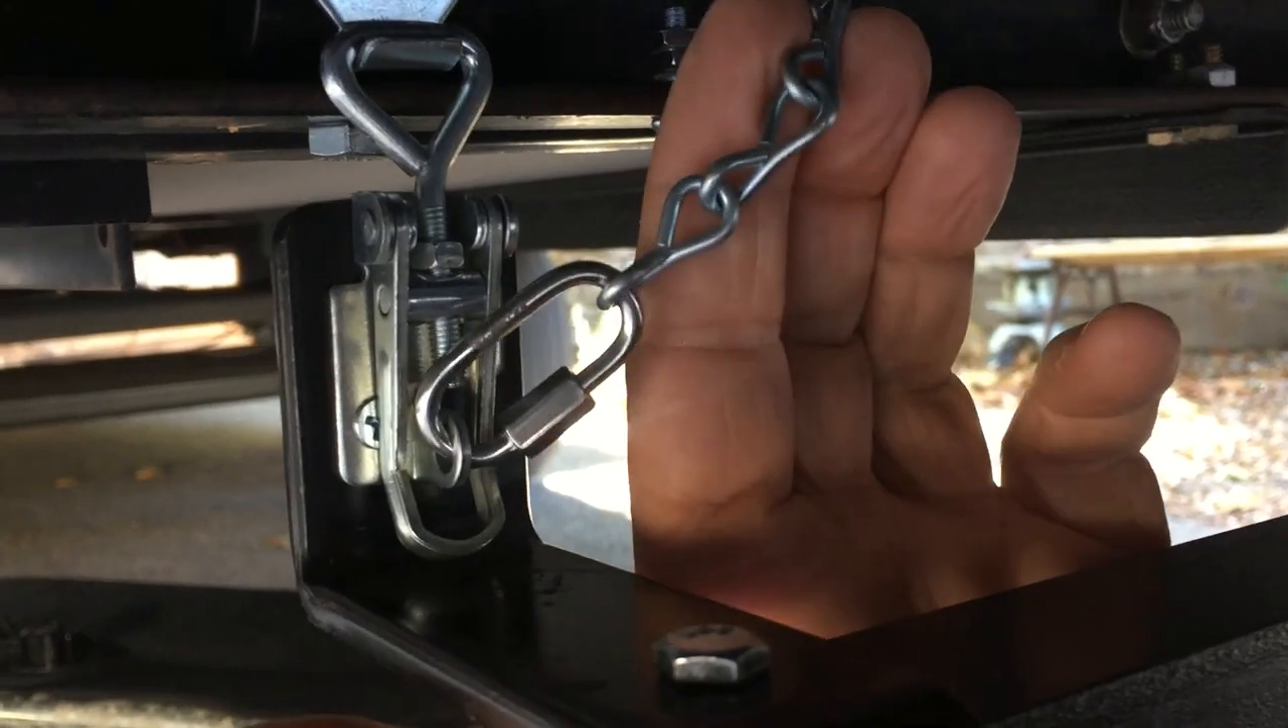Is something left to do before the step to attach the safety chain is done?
No.